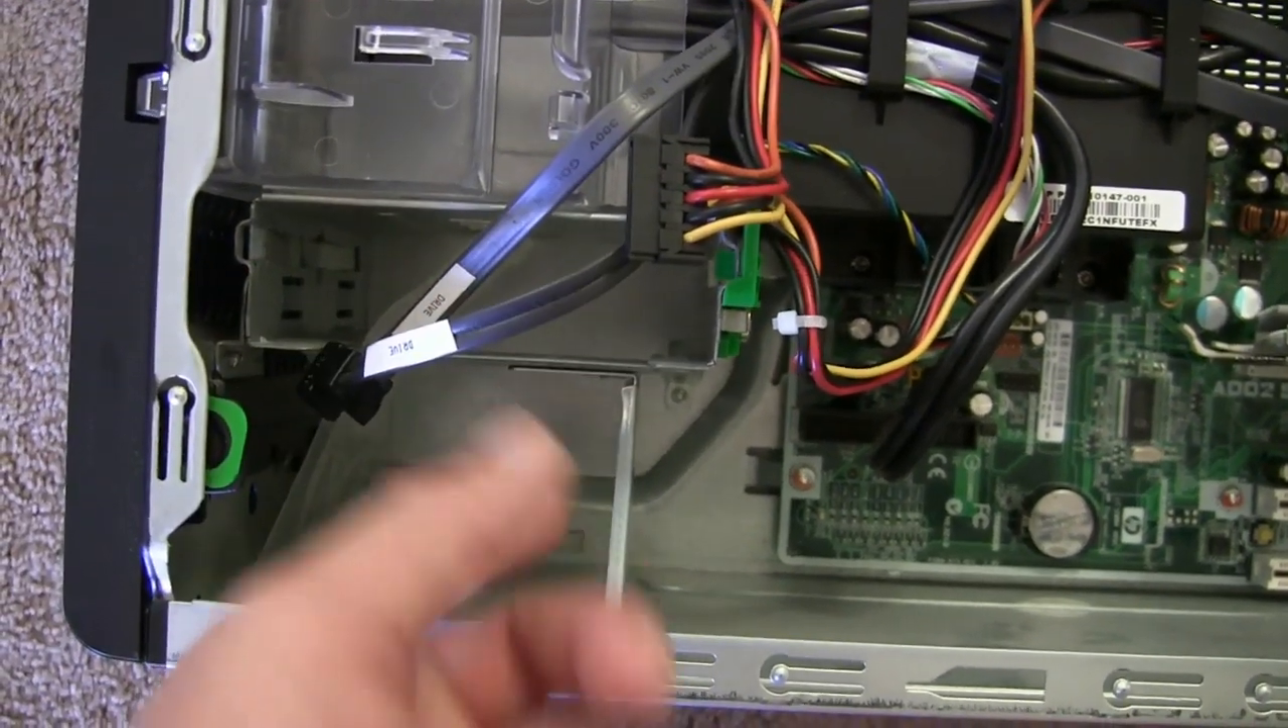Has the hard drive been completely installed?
No.